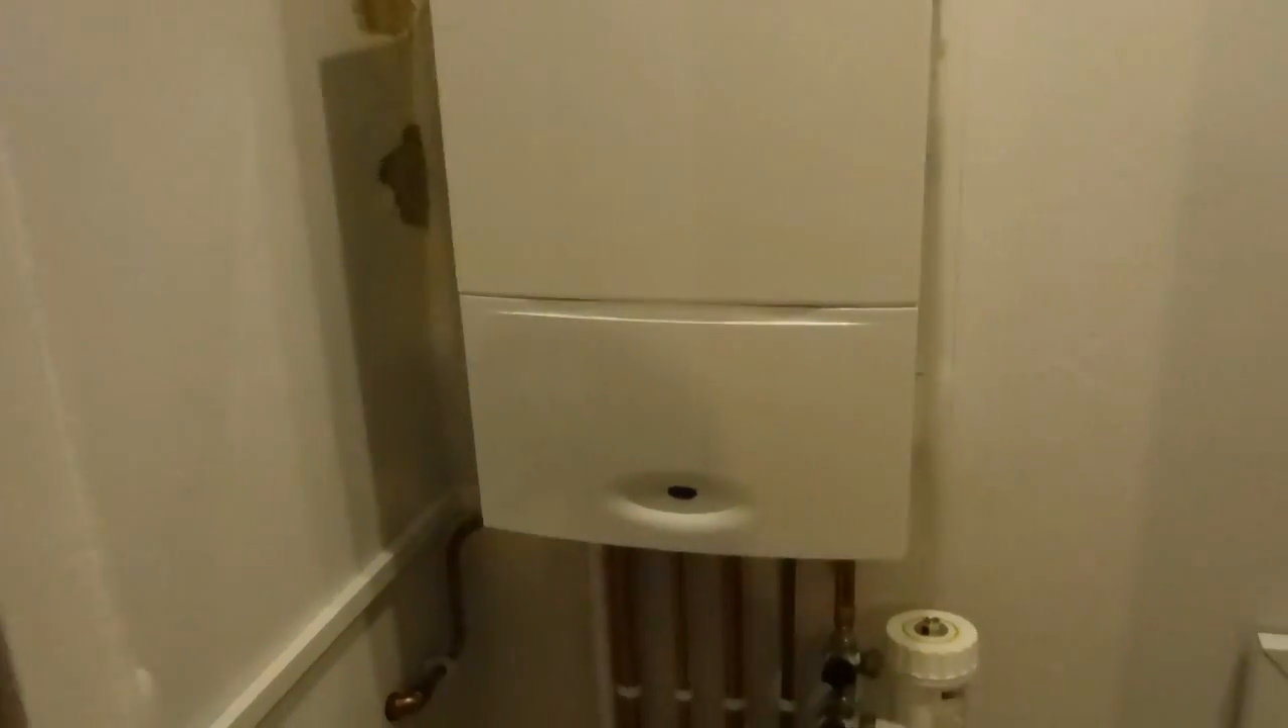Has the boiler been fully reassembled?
Yes.